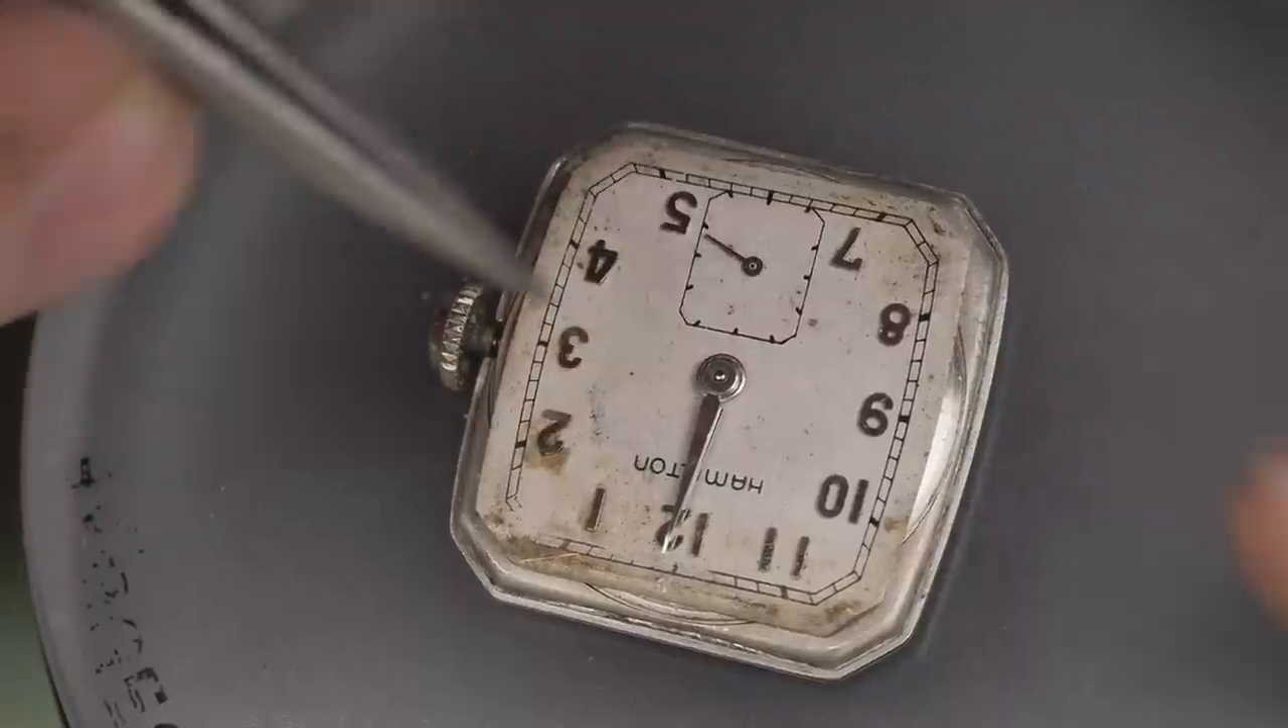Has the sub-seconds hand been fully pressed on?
Yes.